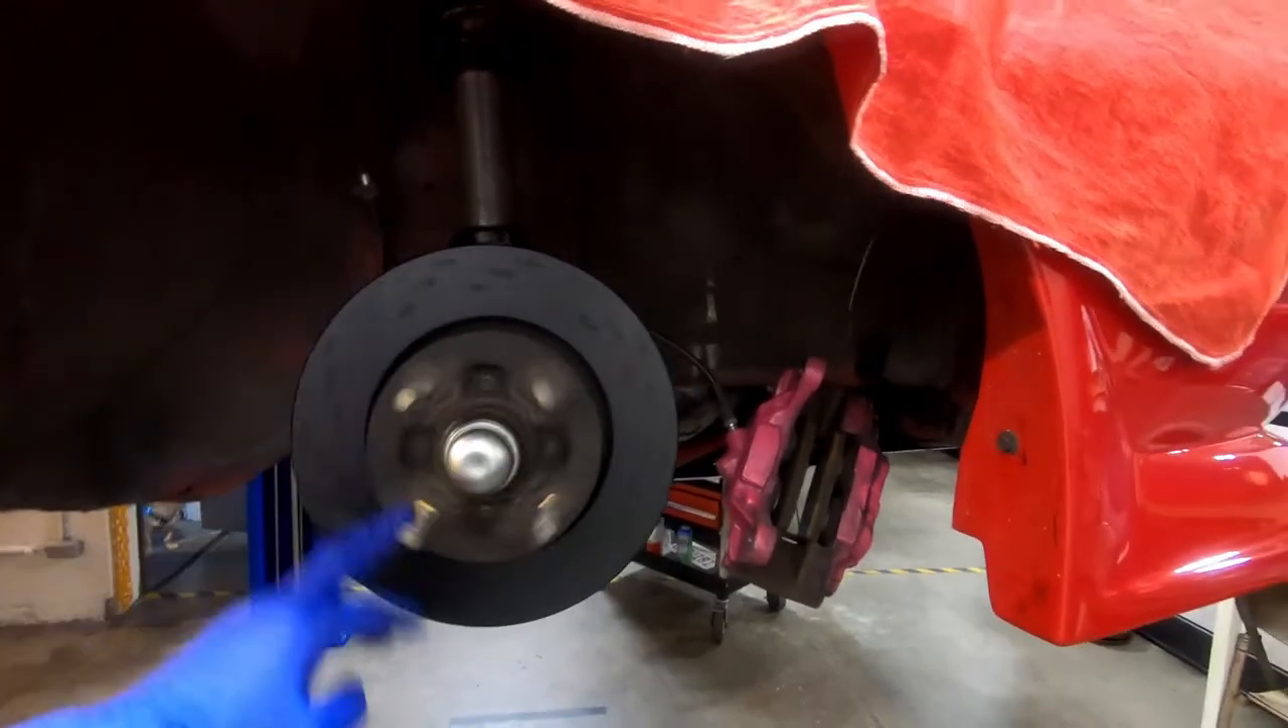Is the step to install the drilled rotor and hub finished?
Yes.